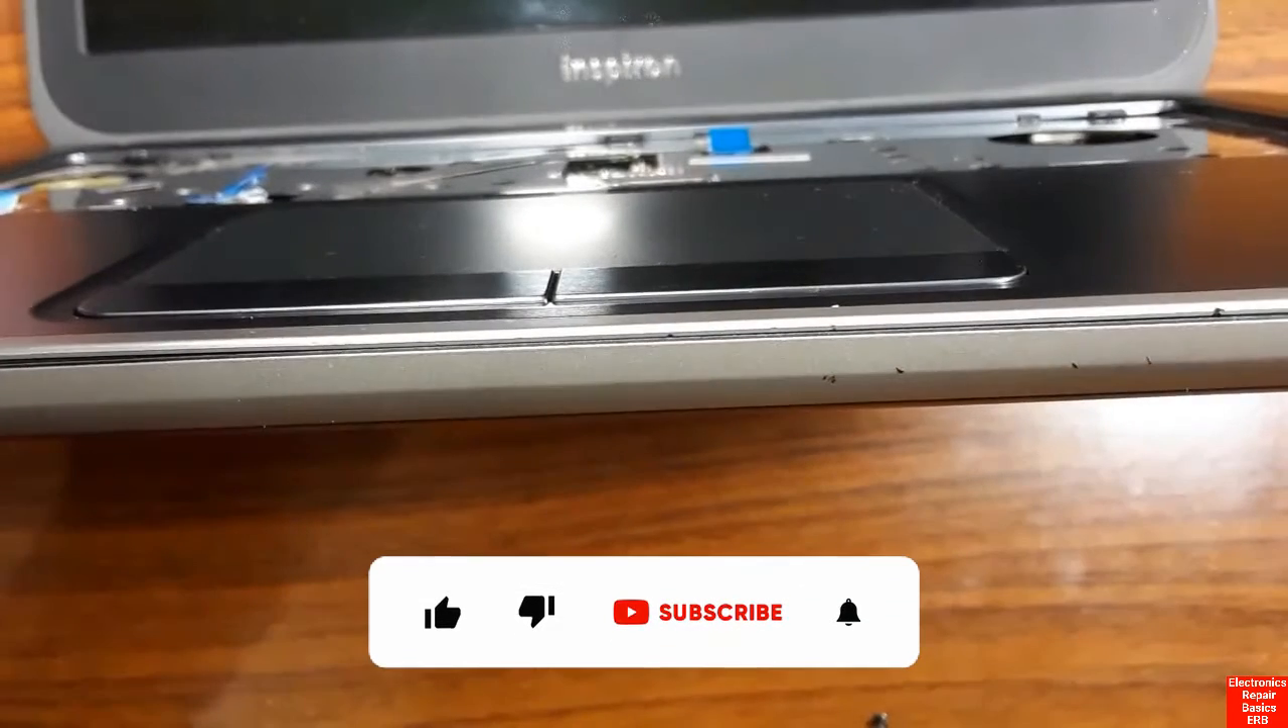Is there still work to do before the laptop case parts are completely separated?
Yes.